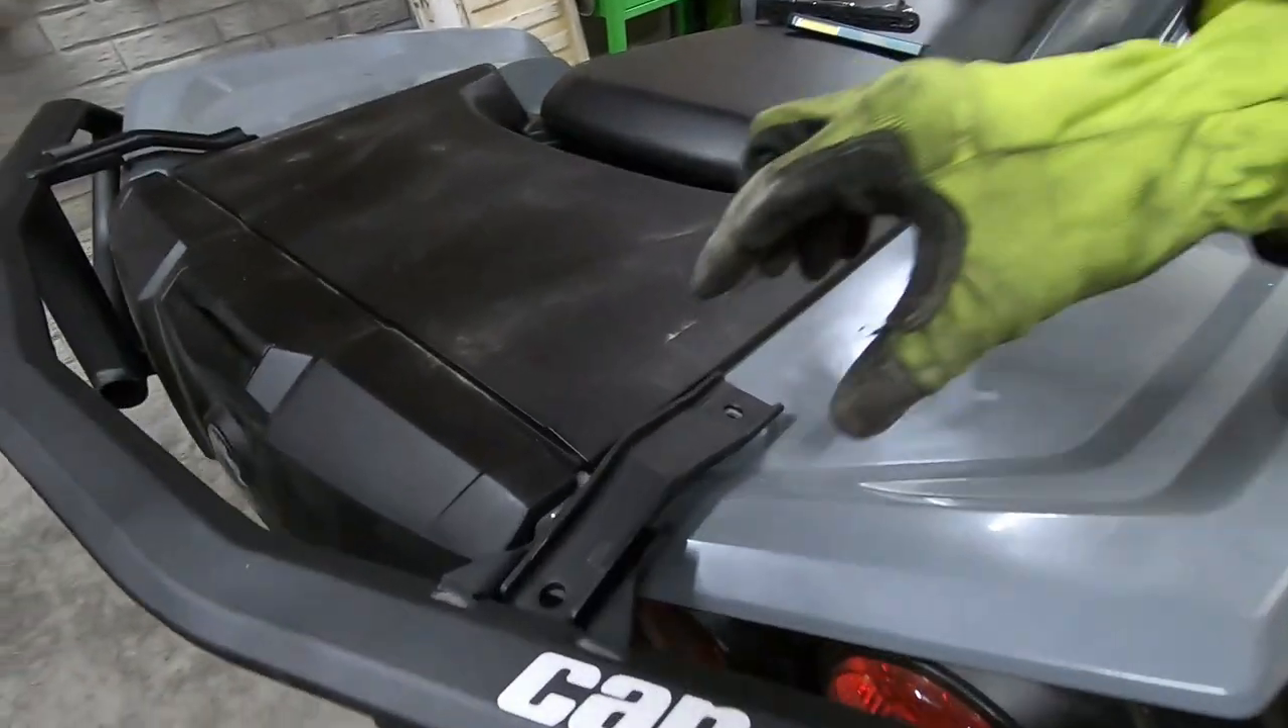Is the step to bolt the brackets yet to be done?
Yes.